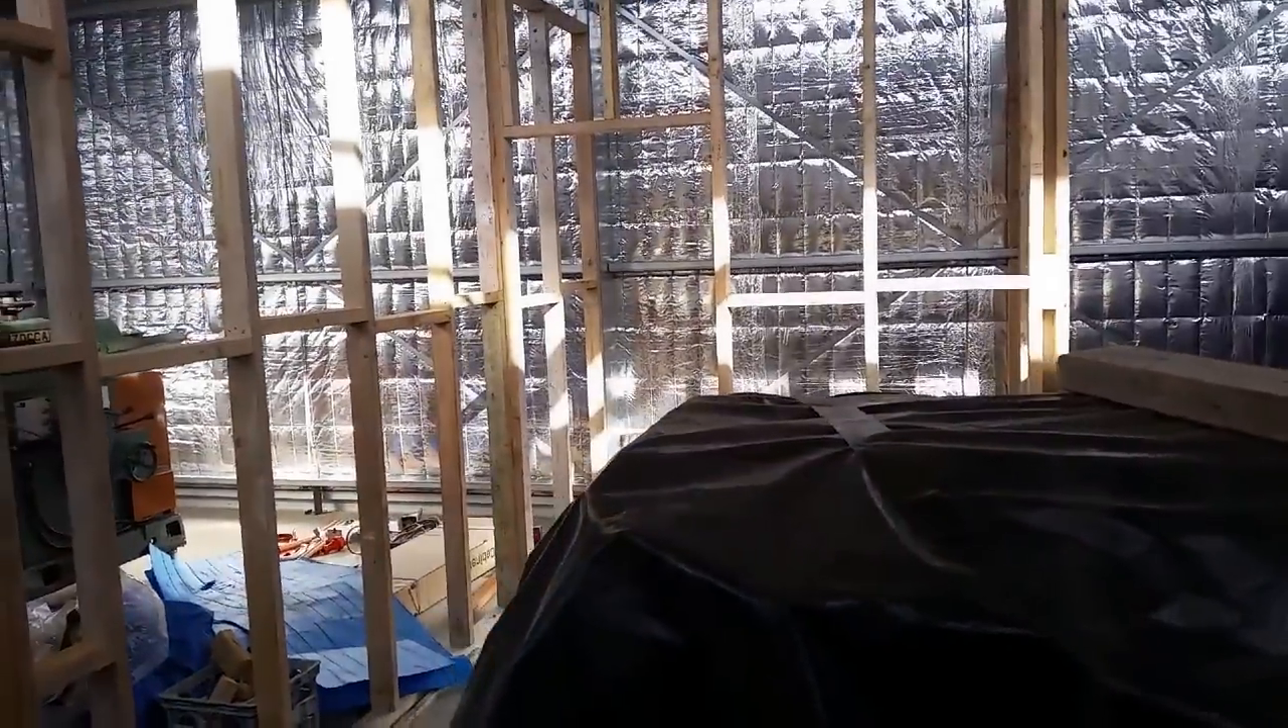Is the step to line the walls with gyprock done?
No.